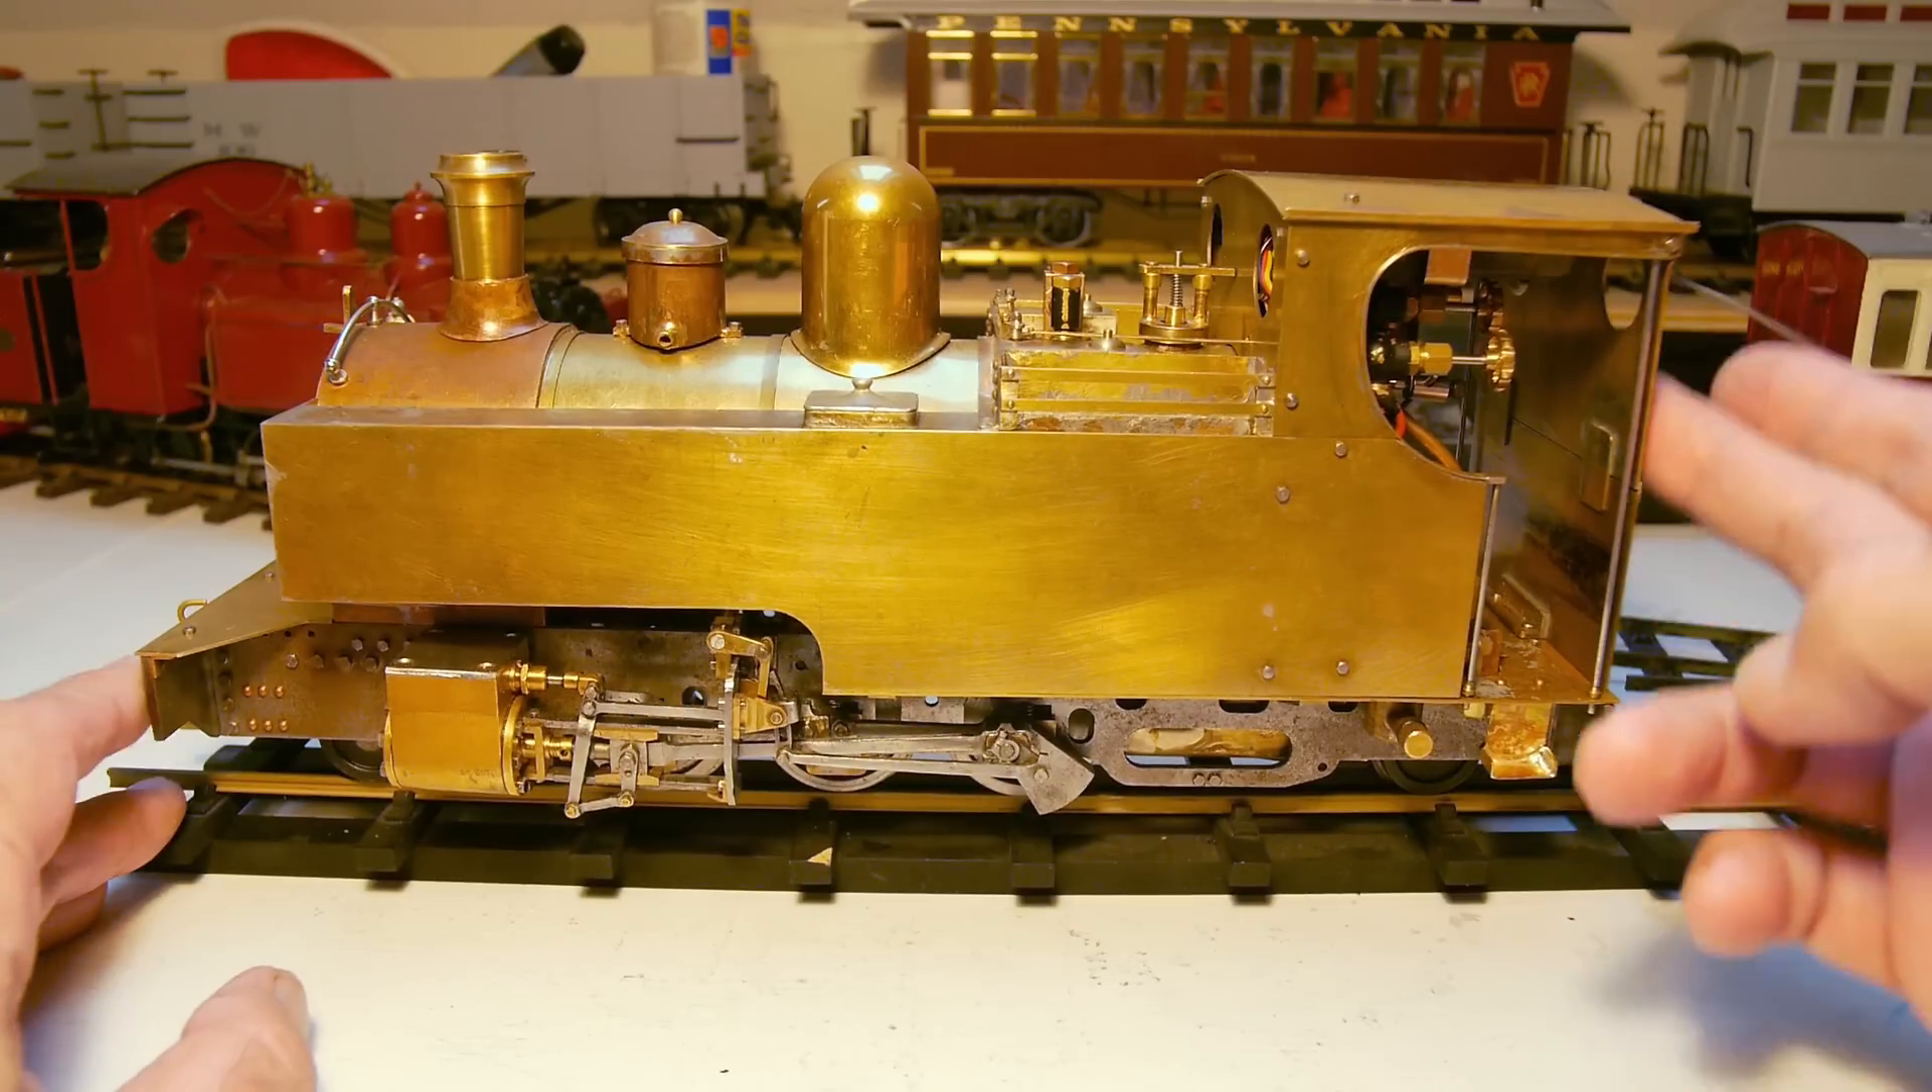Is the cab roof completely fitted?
Yes.